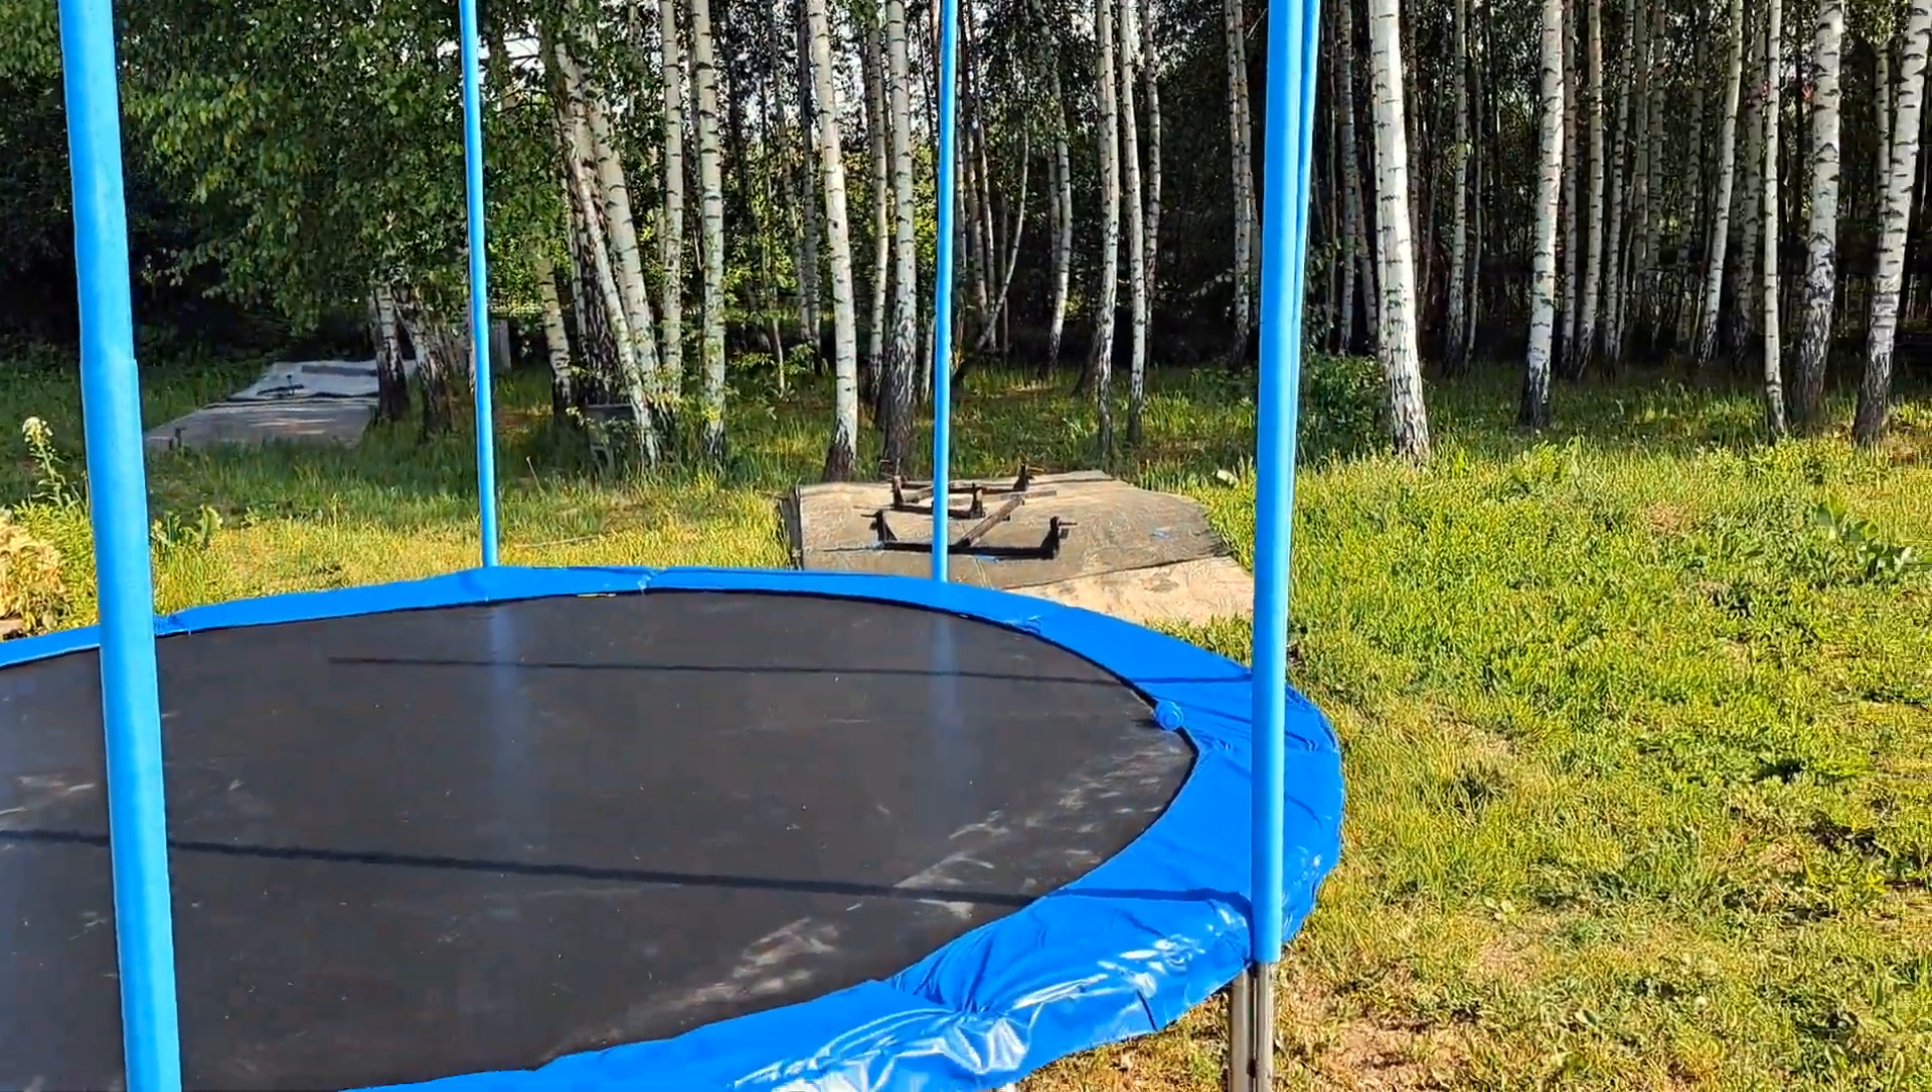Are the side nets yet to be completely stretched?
Yes.